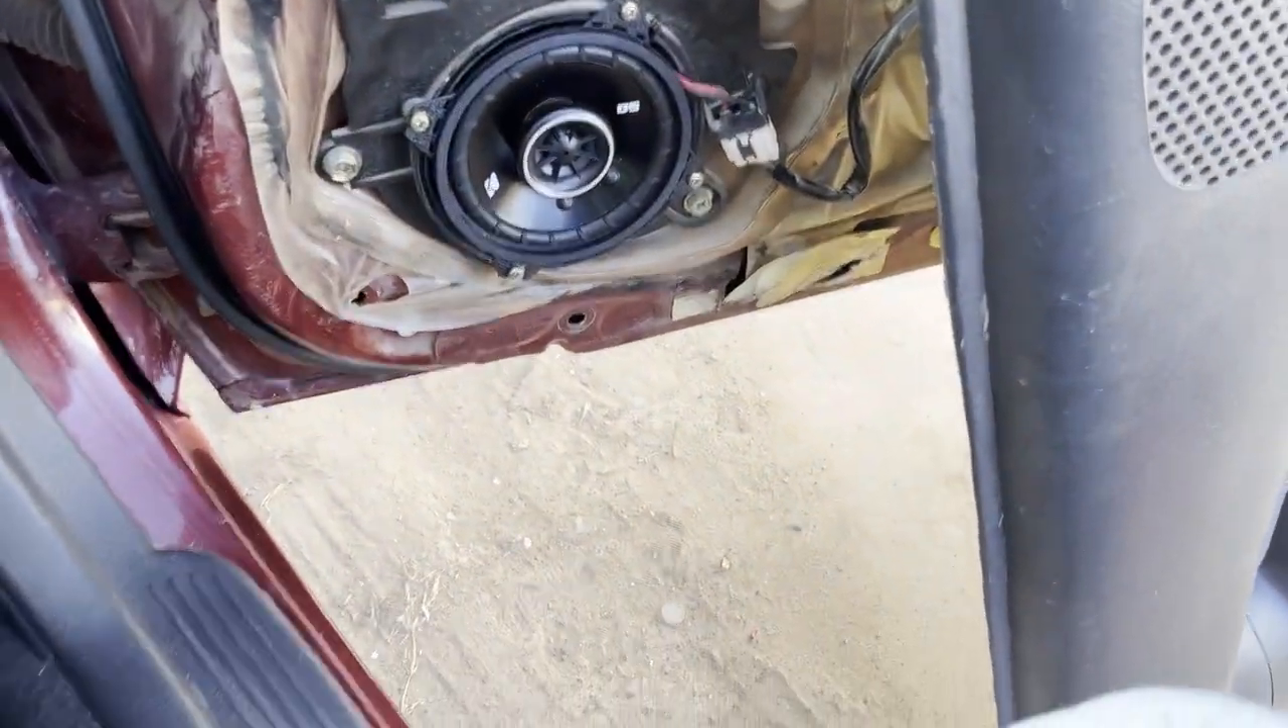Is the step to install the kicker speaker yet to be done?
No.